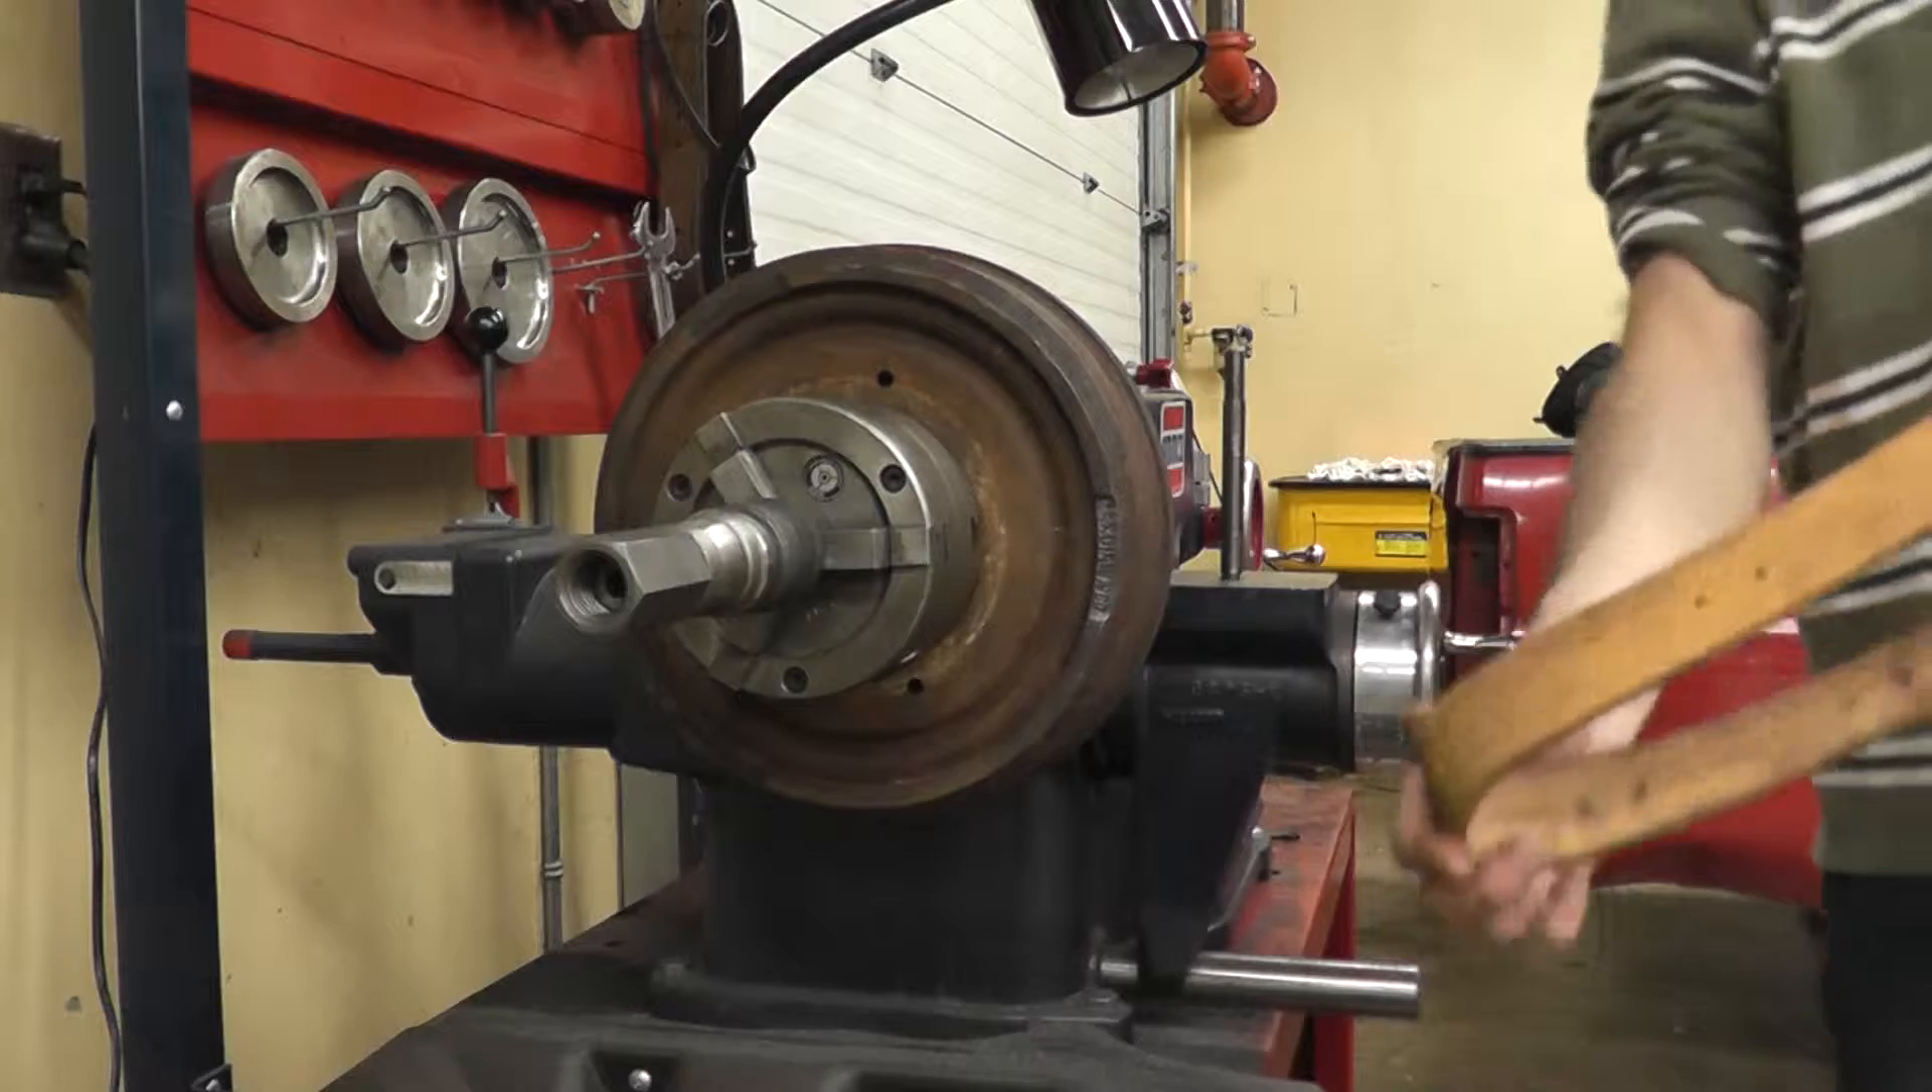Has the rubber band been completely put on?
No.